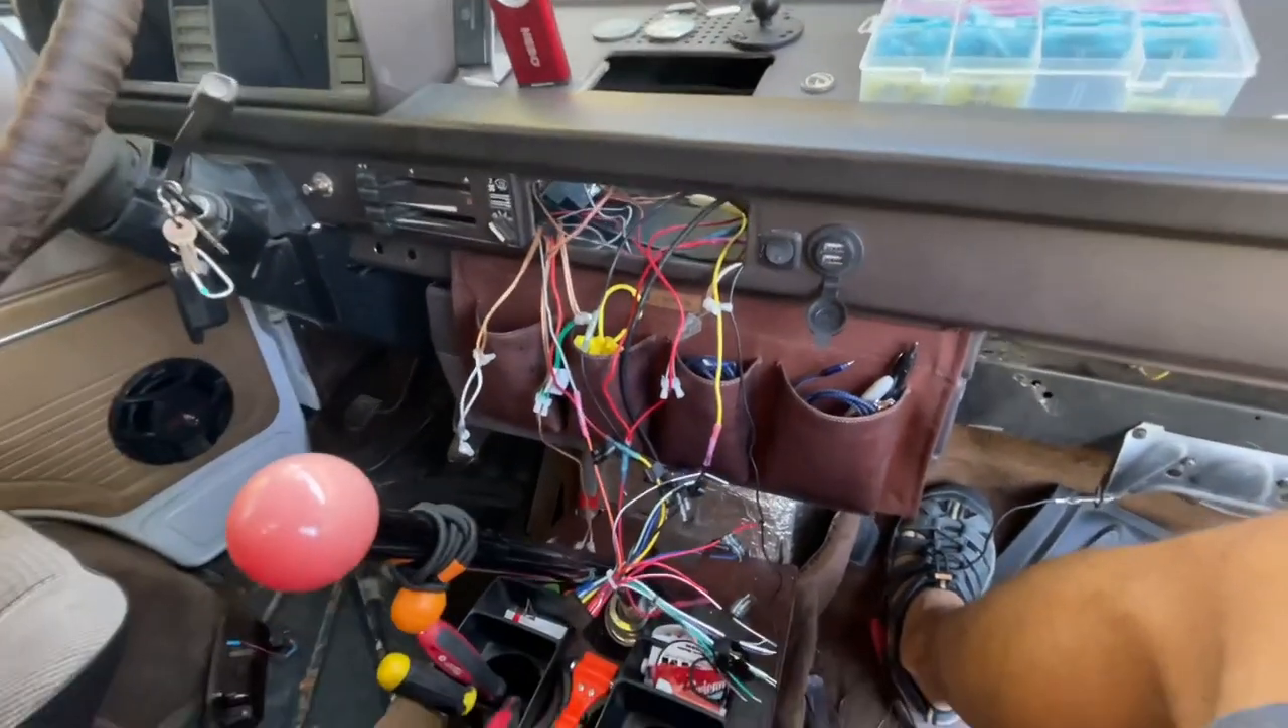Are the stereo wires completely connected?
No.